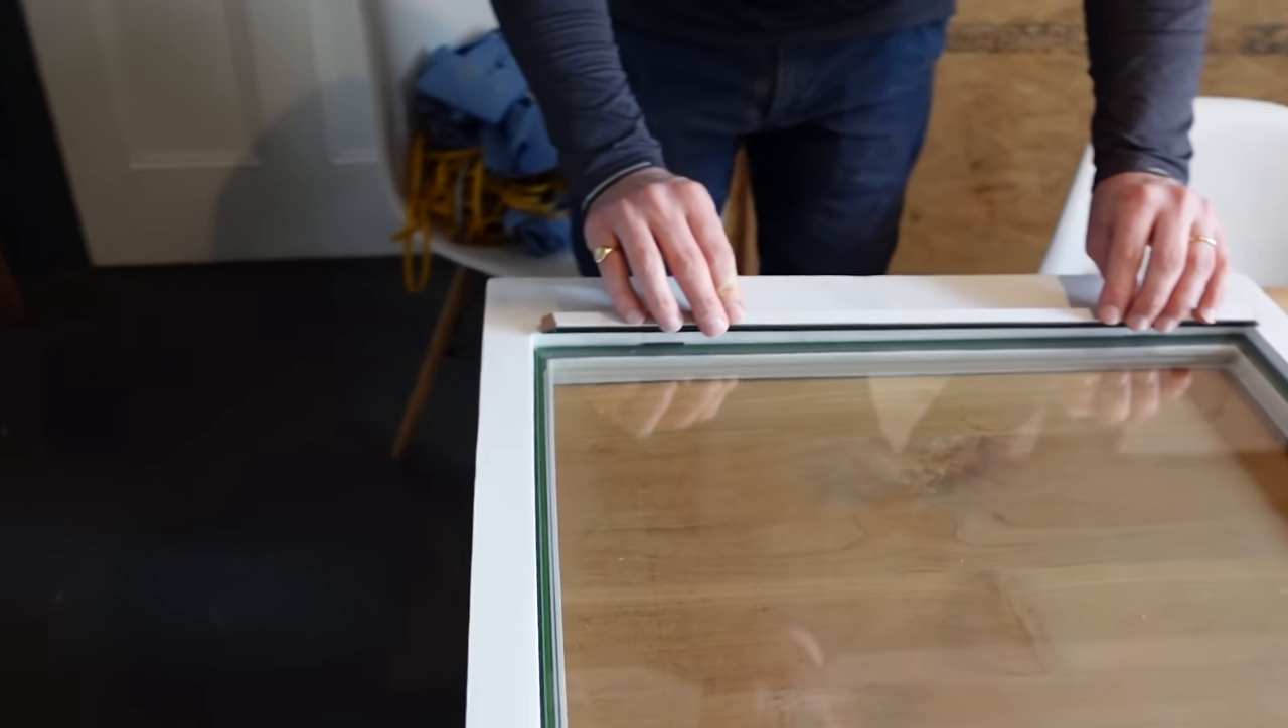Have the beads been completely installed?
No.